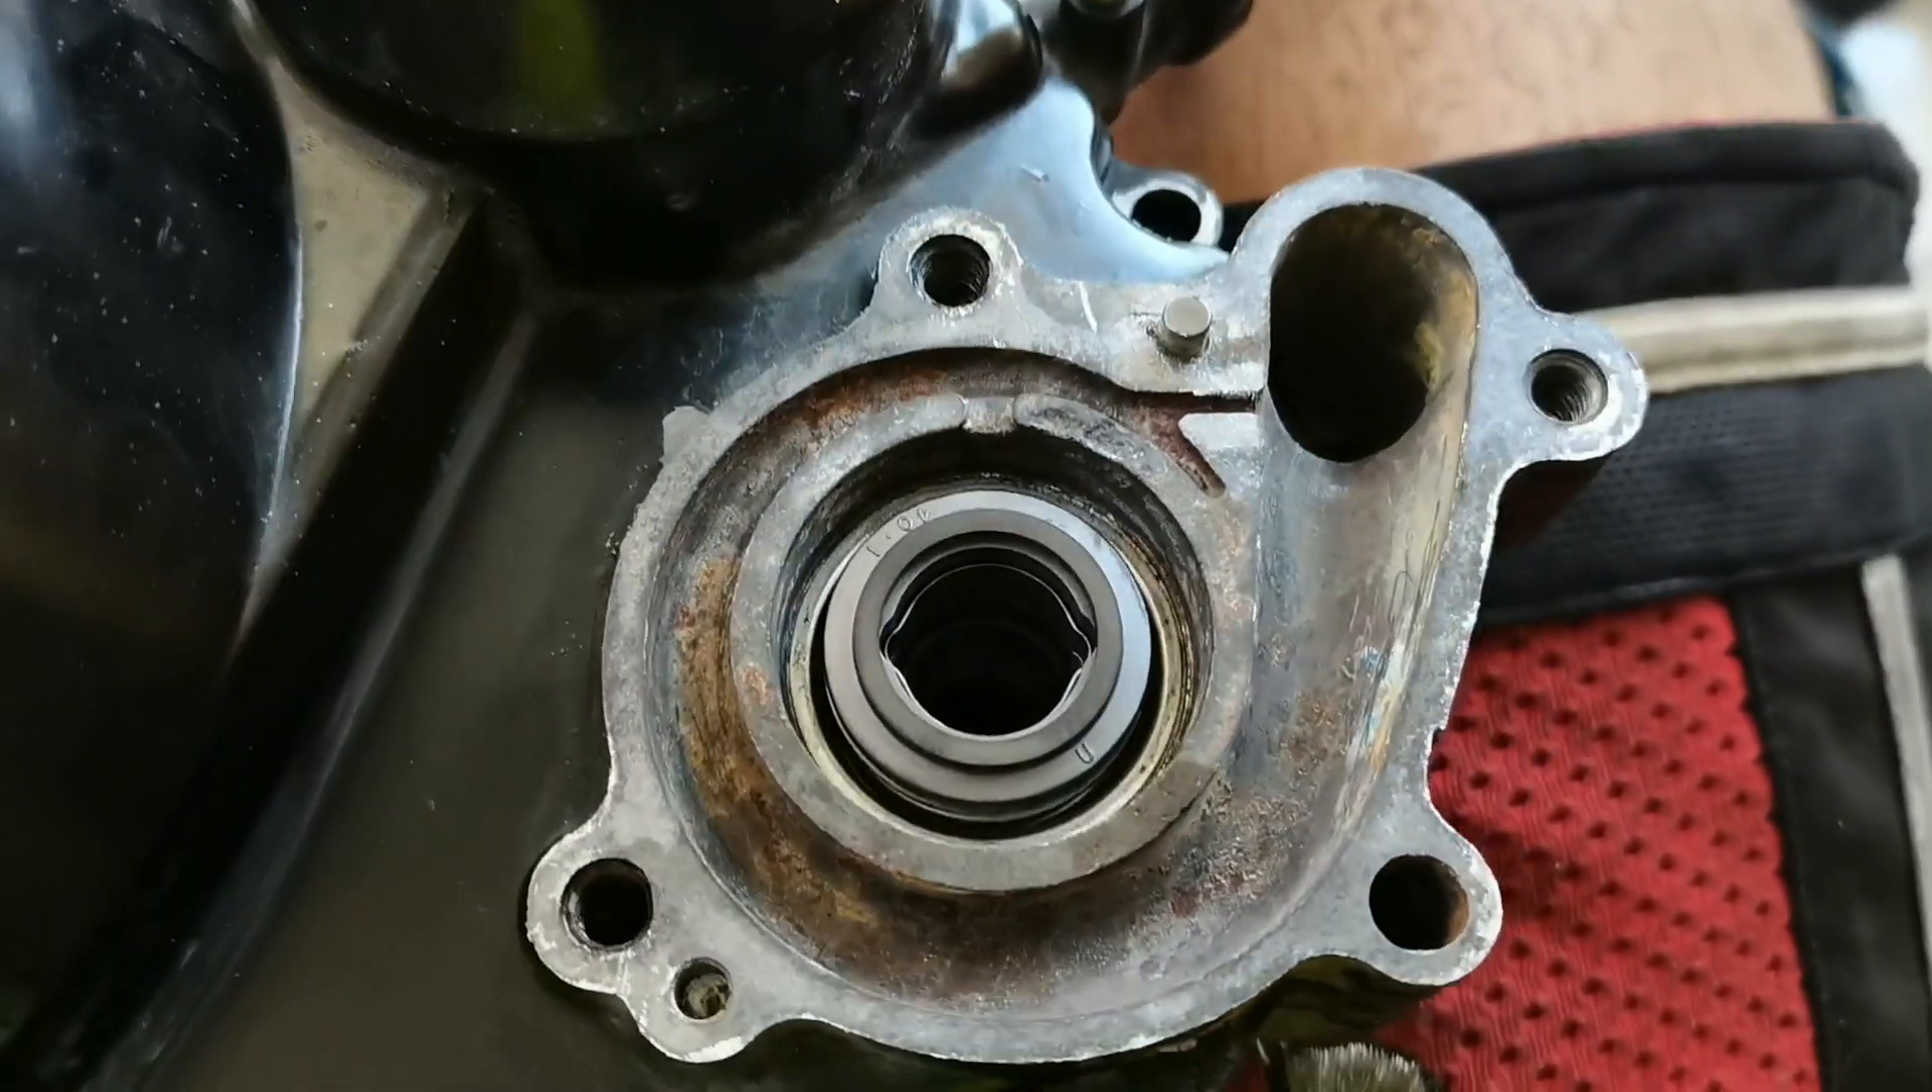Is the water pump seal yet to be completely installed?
No.